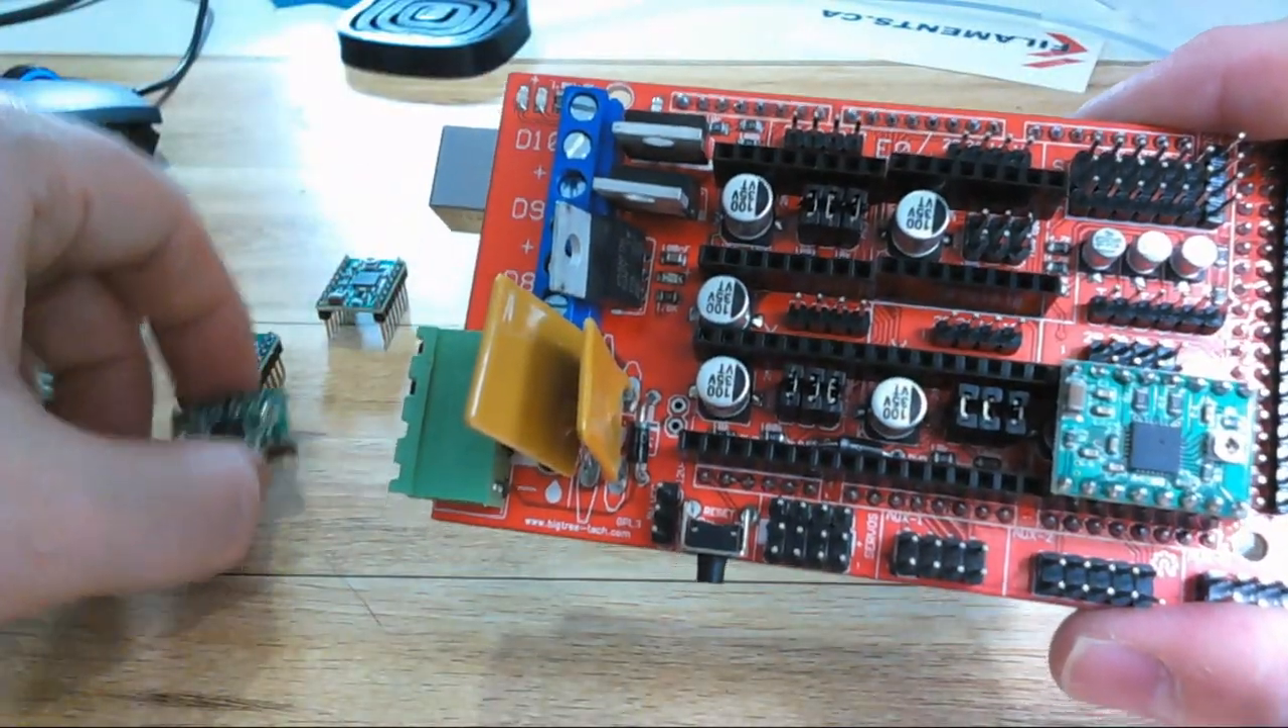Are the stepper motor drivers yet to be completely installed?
Yes.